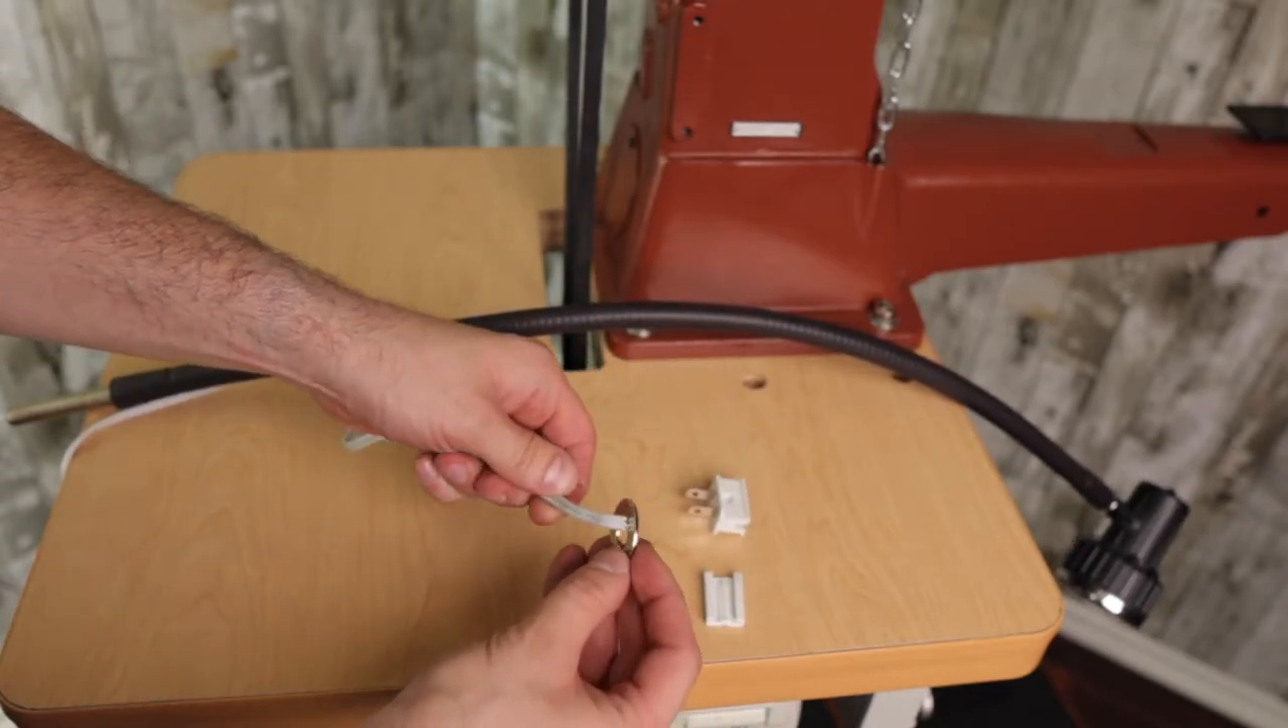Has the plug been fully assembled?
No.